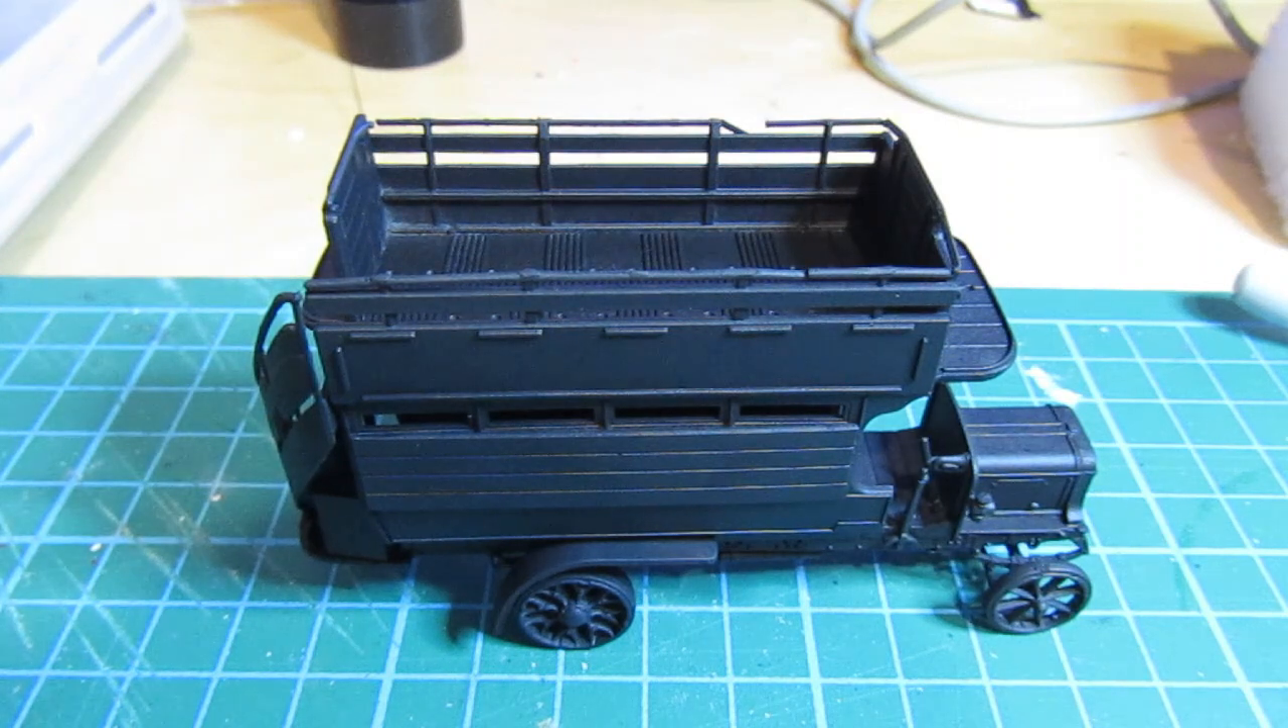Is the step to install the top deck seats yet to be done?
Yes.